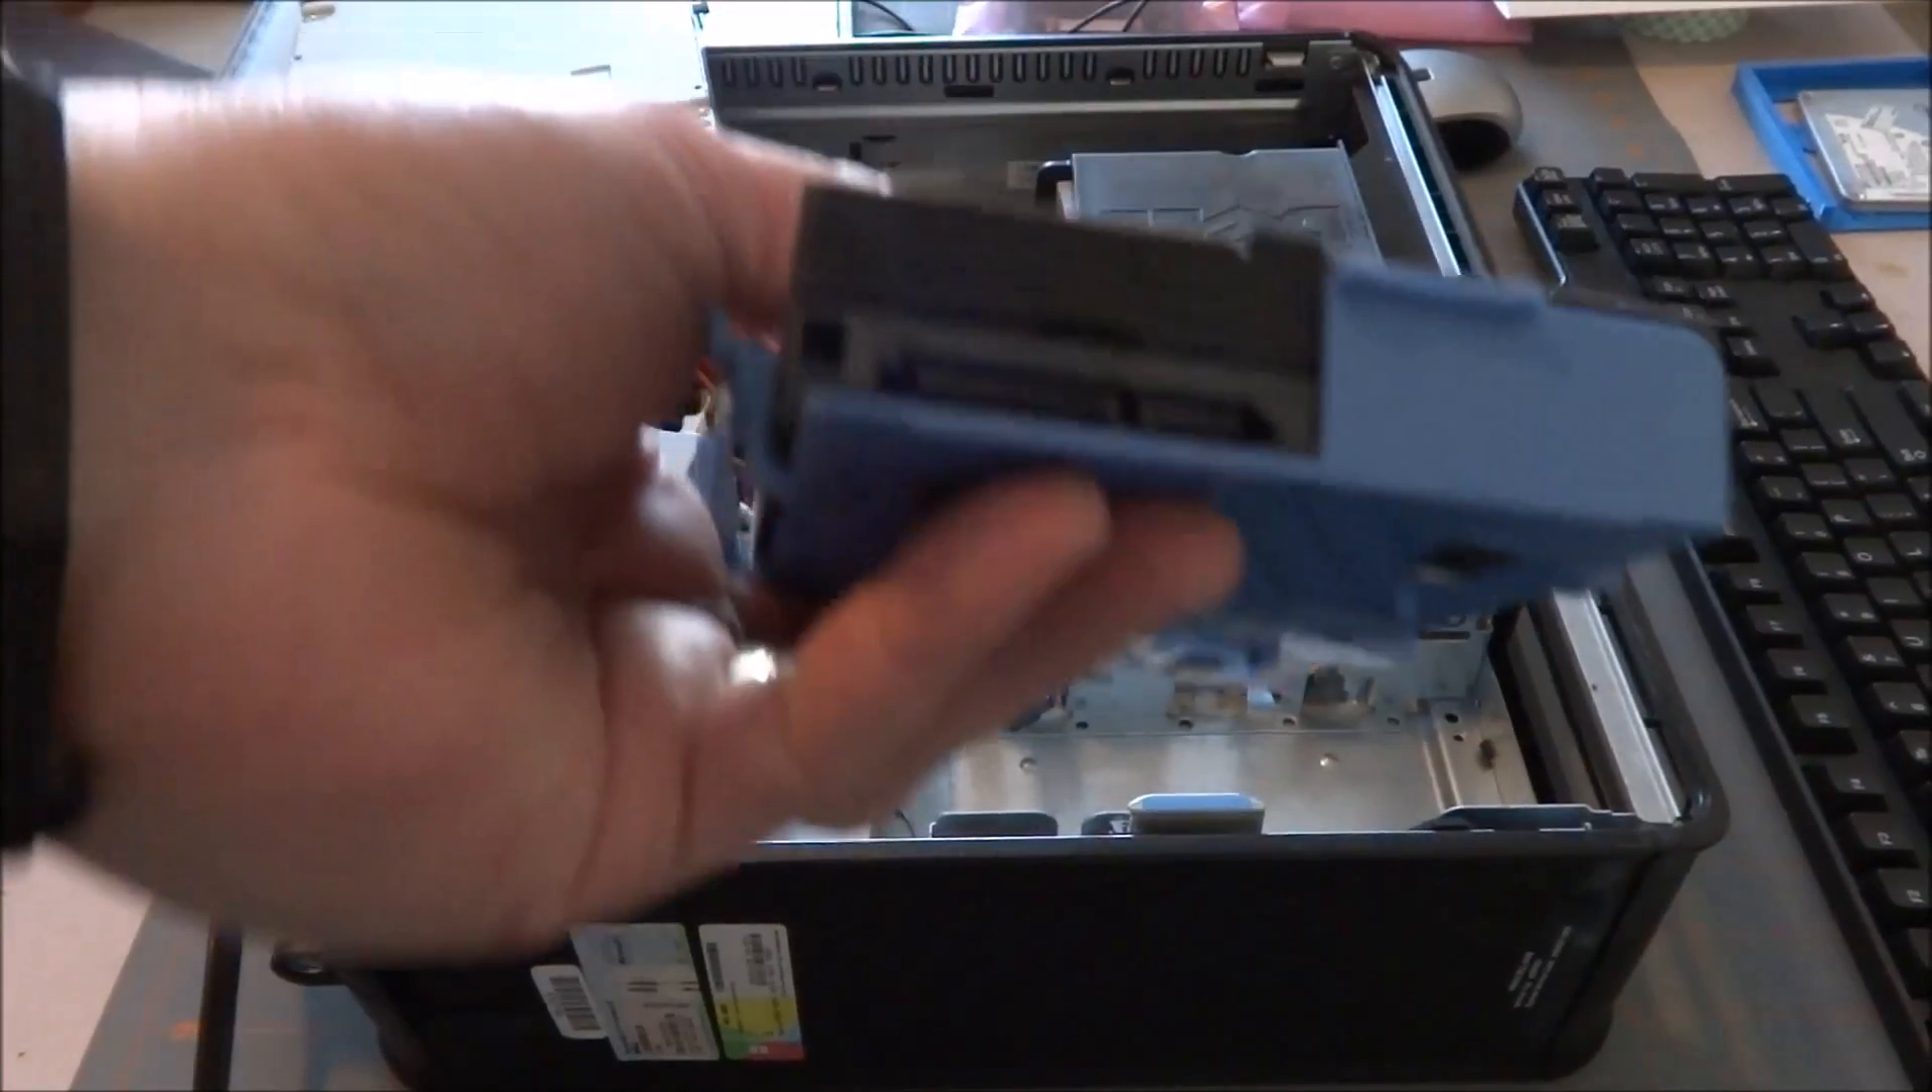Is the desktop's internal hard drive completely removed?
Yes.